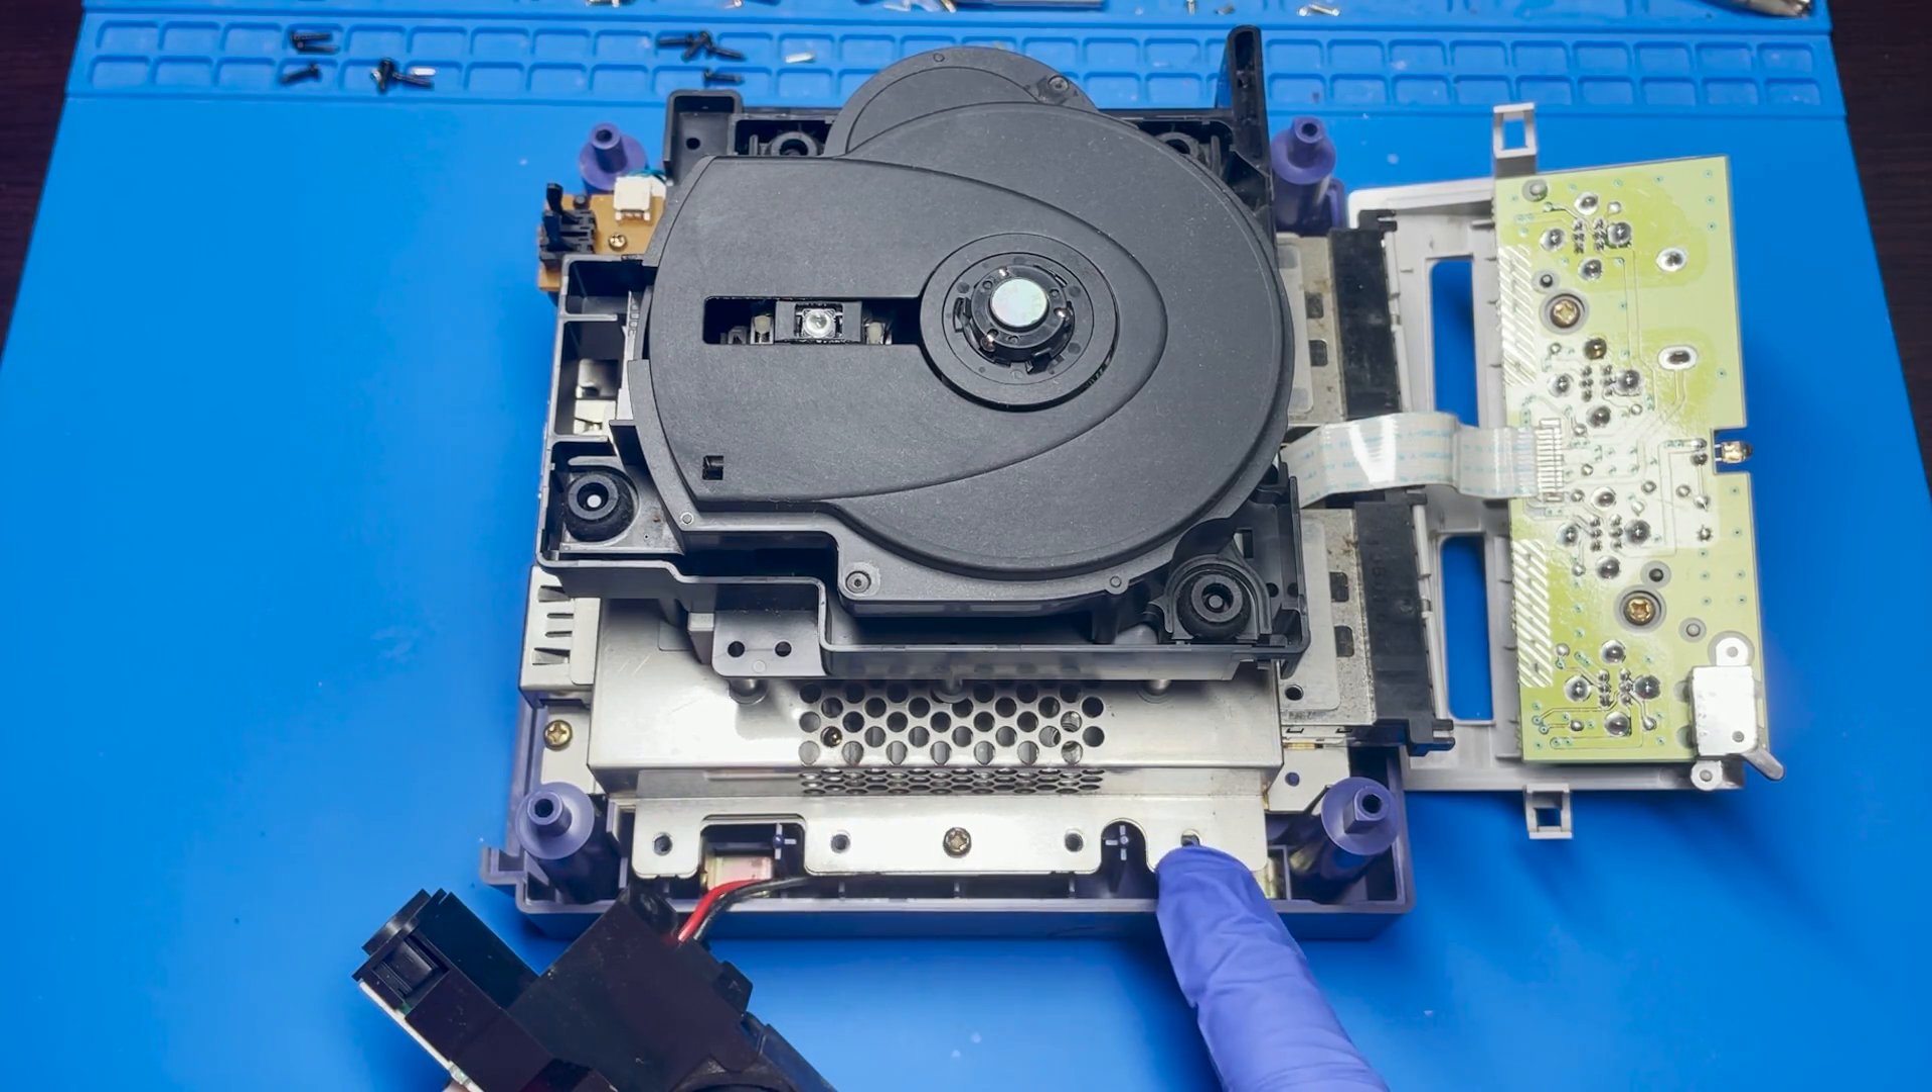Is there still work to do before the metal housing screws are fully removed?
Yes.